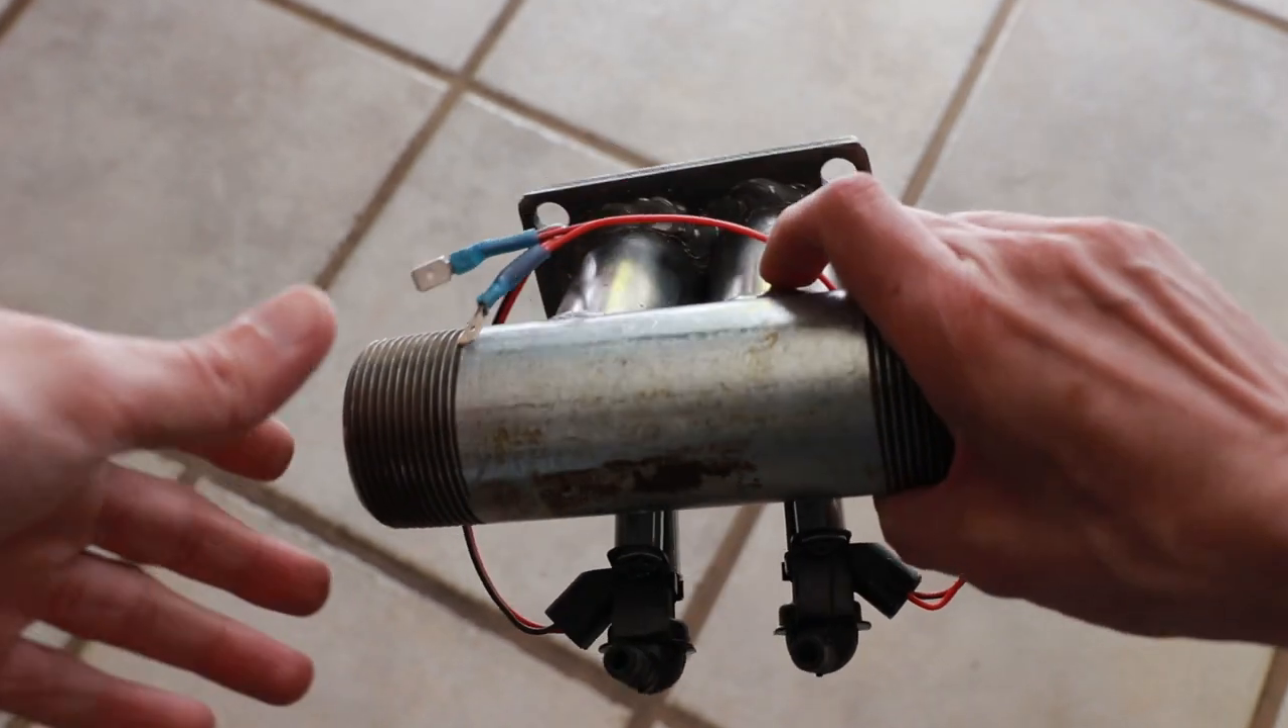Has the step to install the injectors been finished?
Yes.